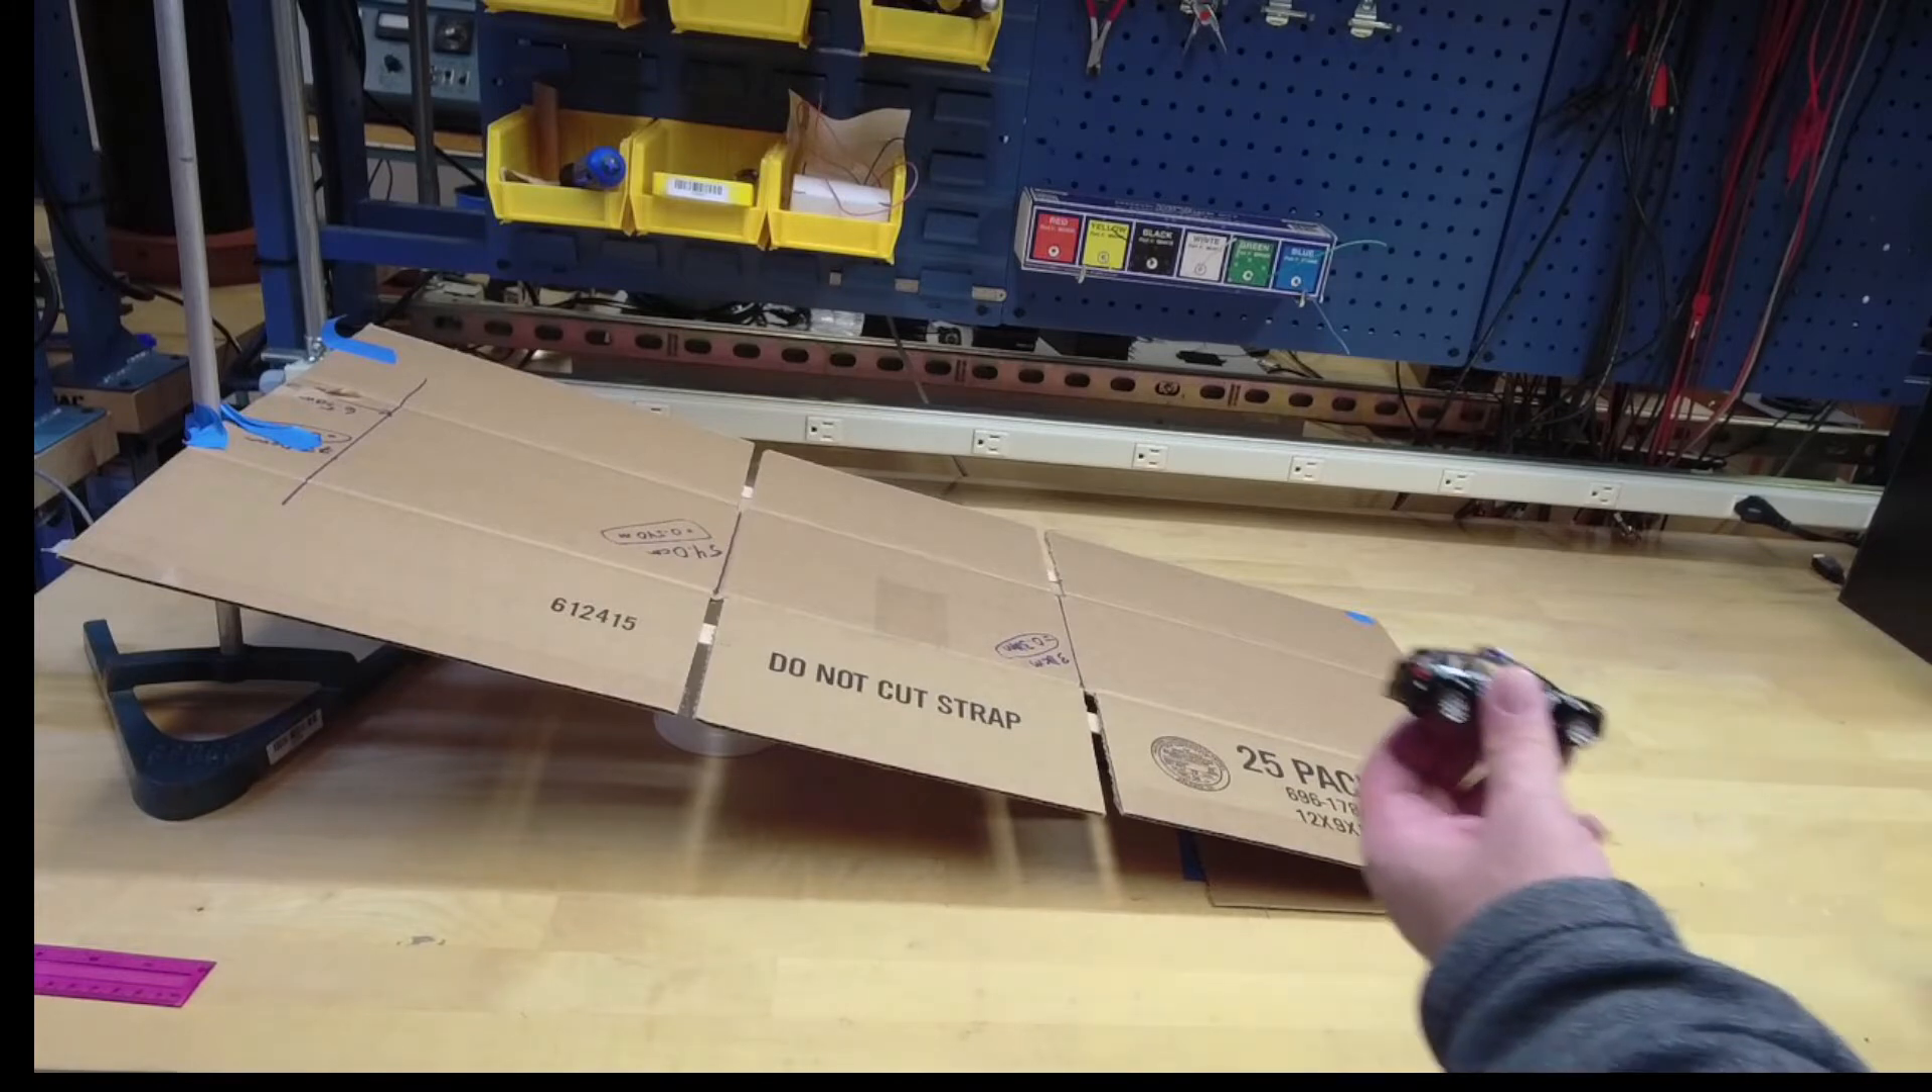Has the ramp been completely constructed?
Yes.